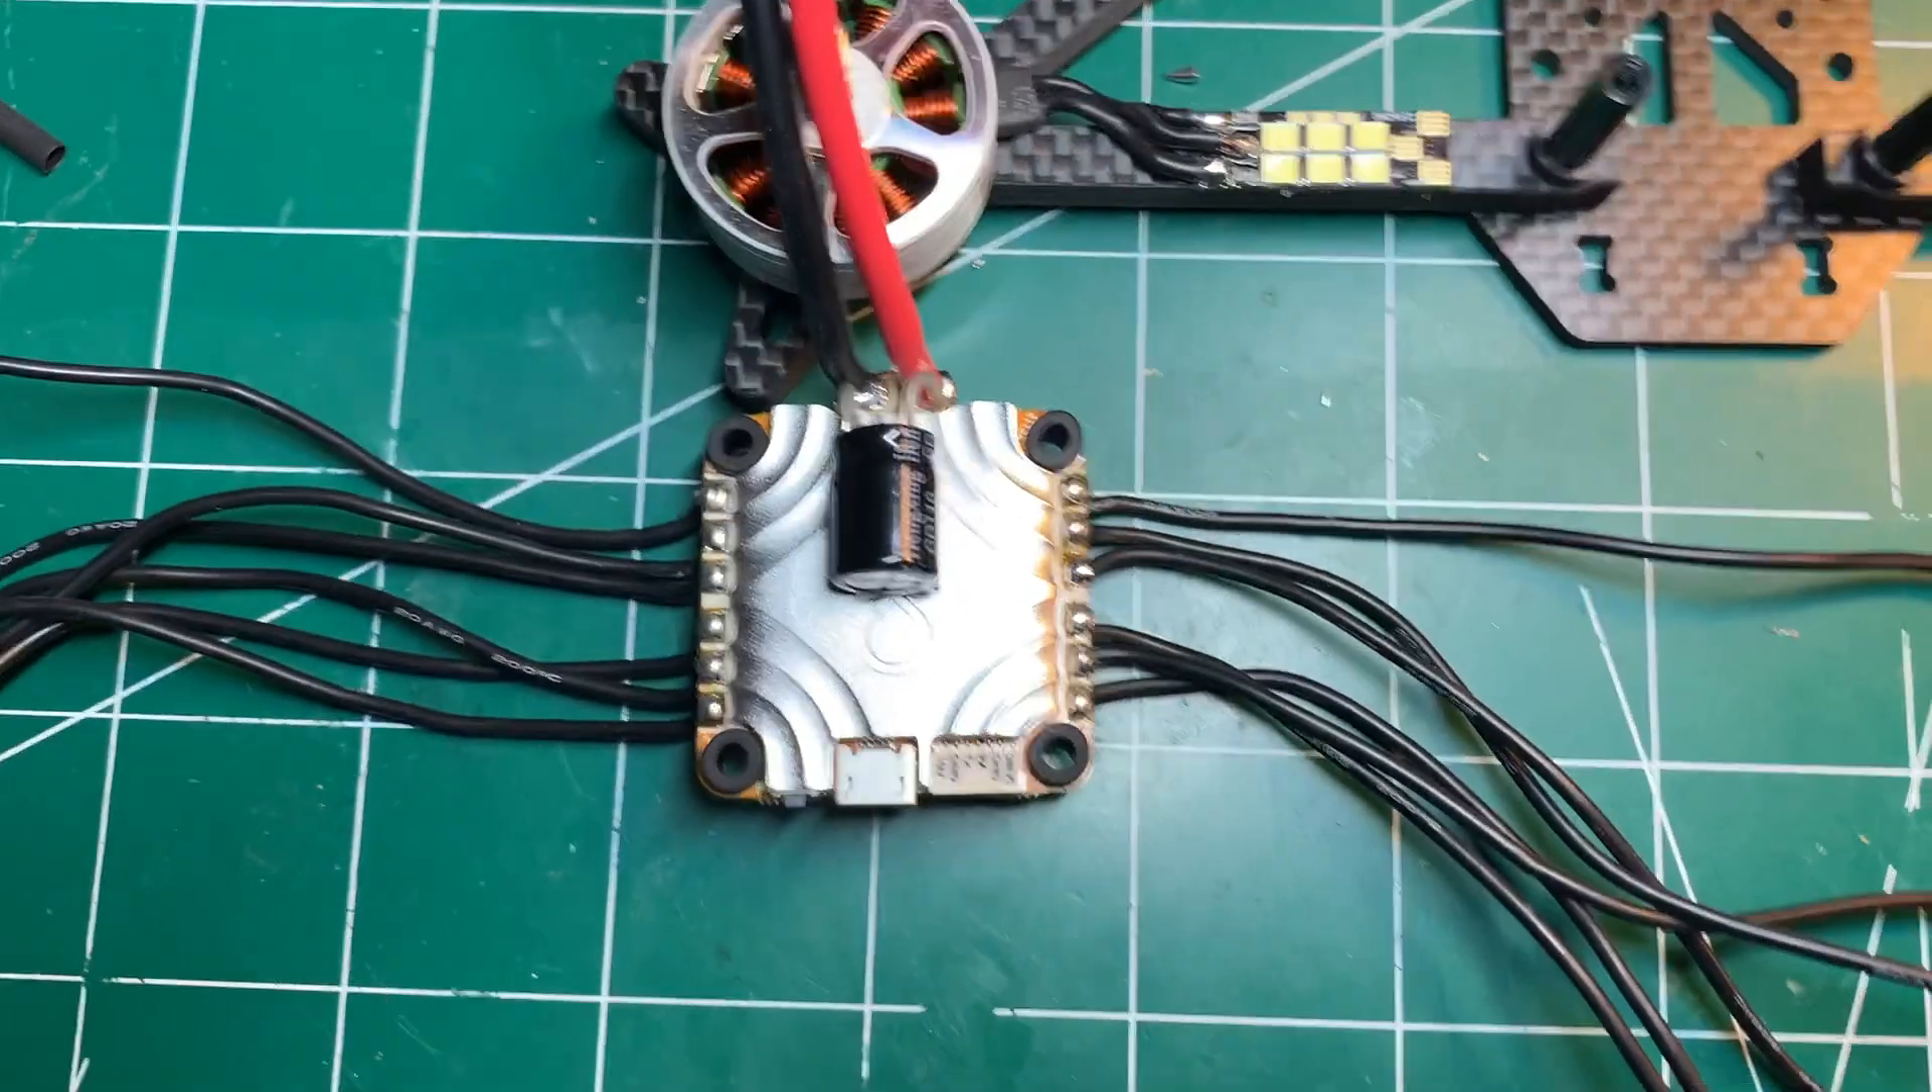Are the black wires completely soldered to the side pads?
Yes.